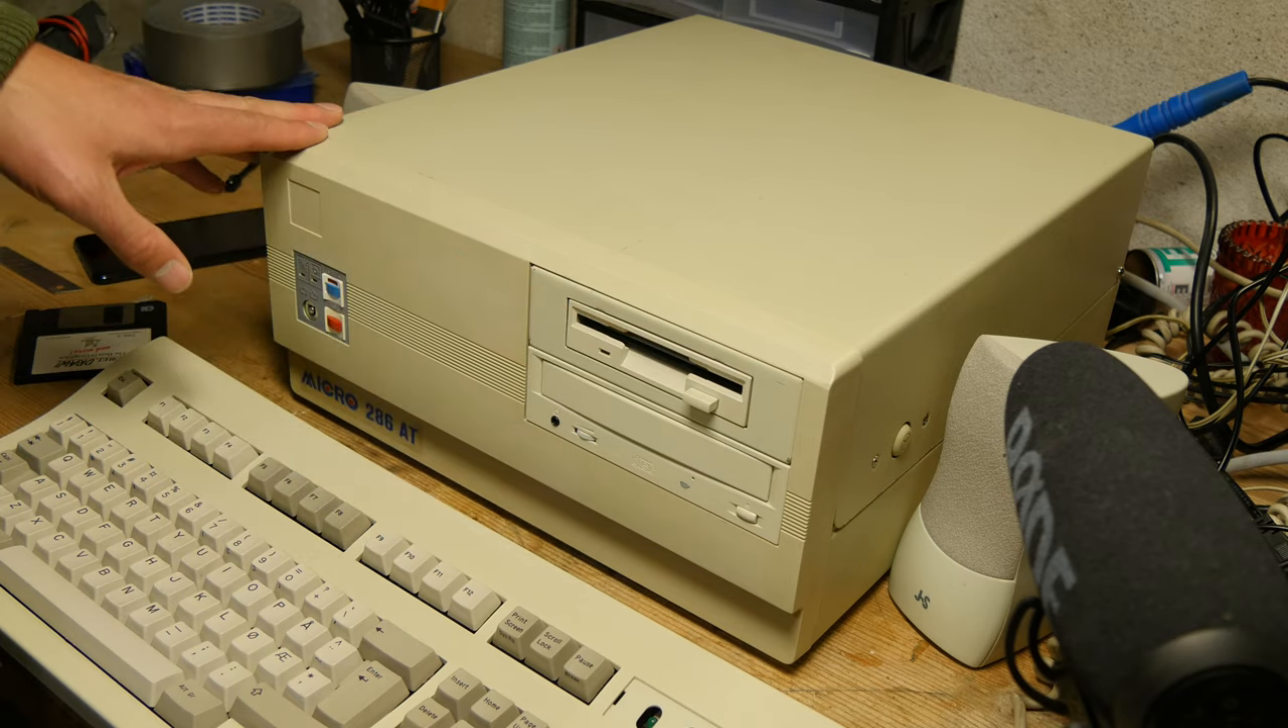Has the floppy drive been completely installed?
Yes.